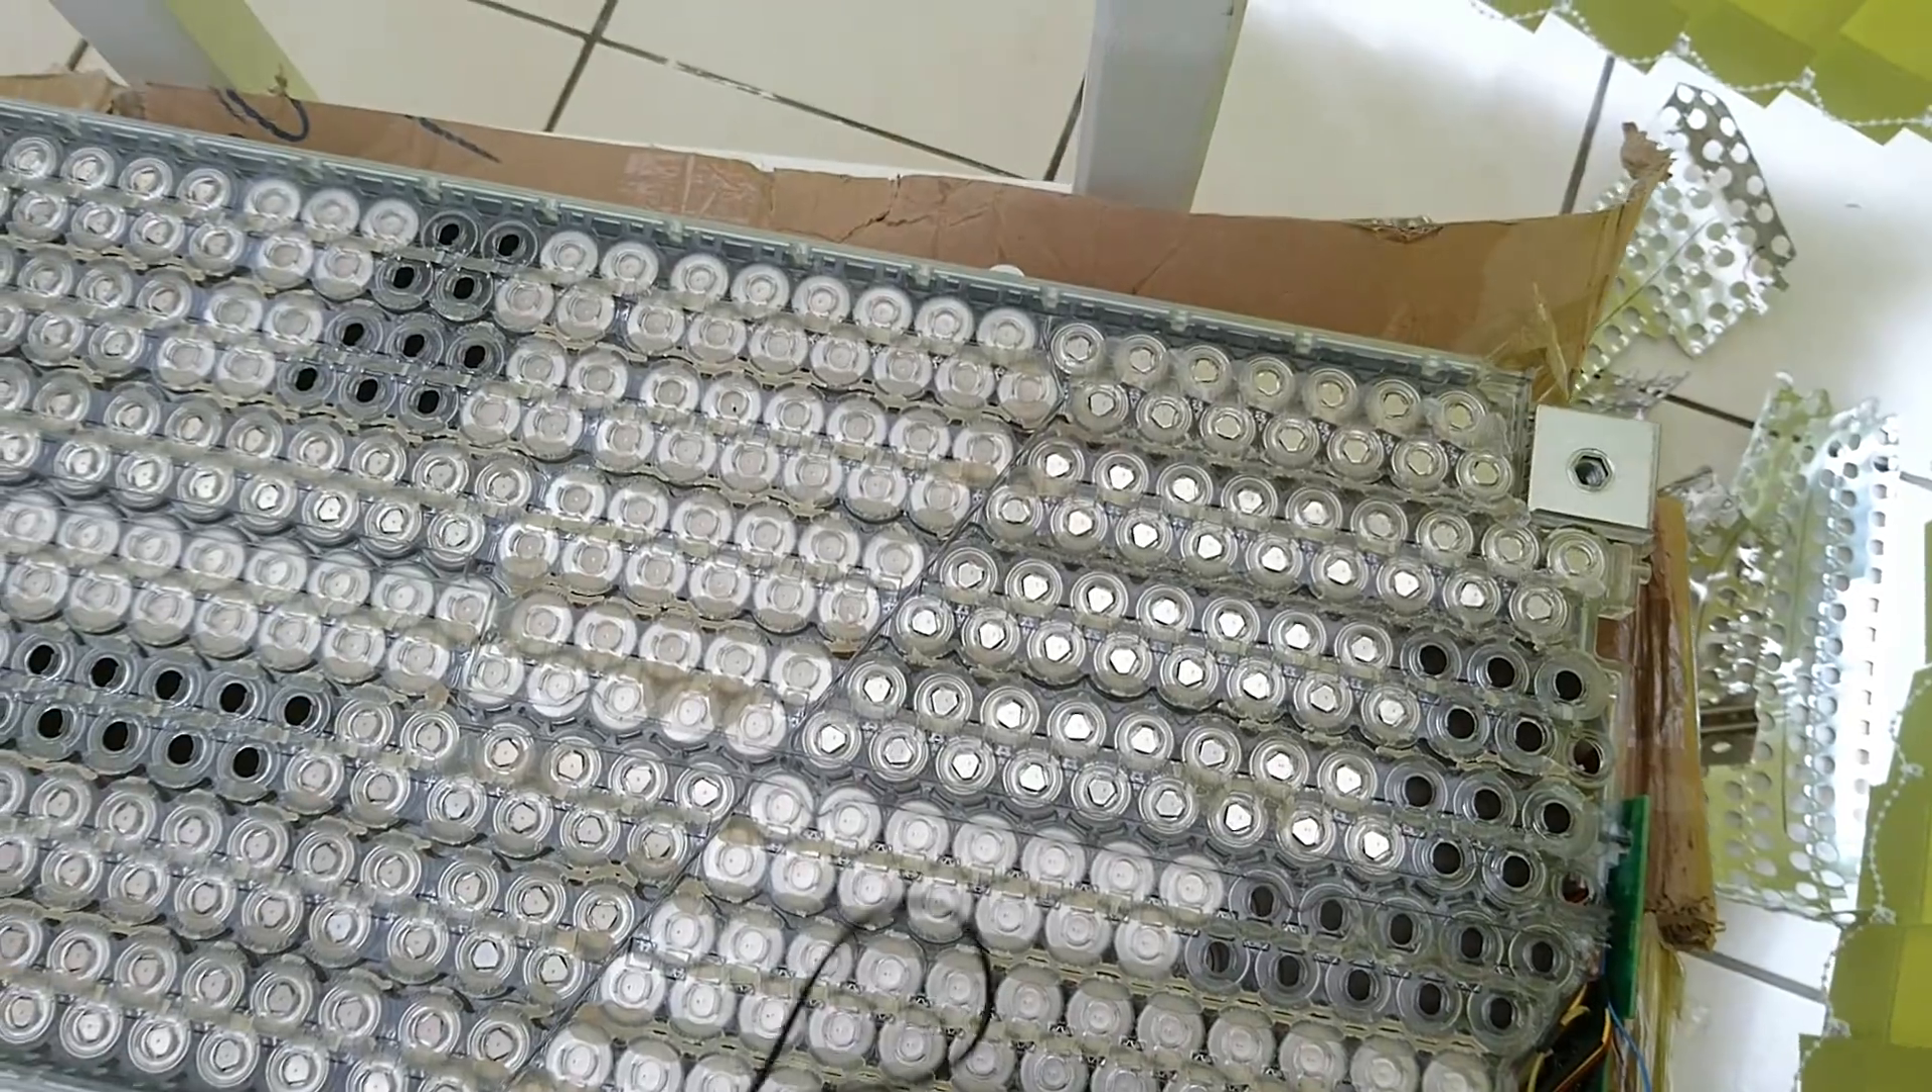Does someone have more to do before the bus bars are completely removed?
No.